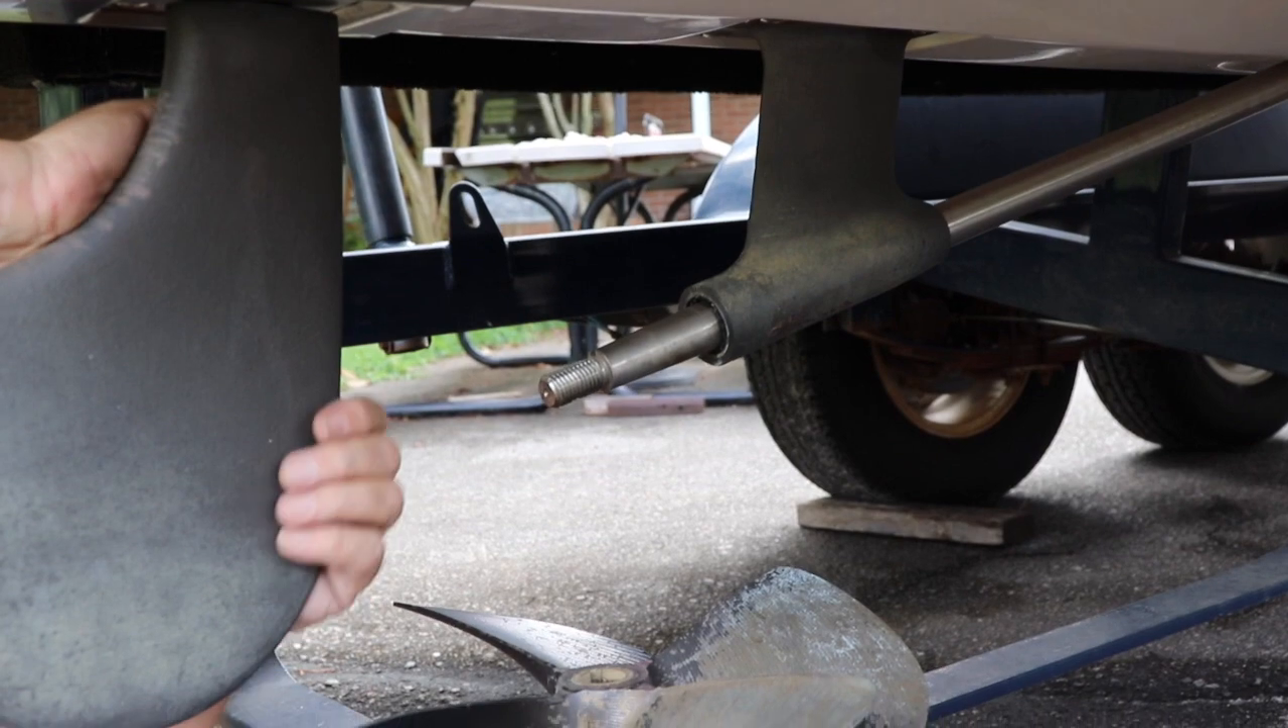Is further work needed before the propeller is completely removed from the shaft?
No.